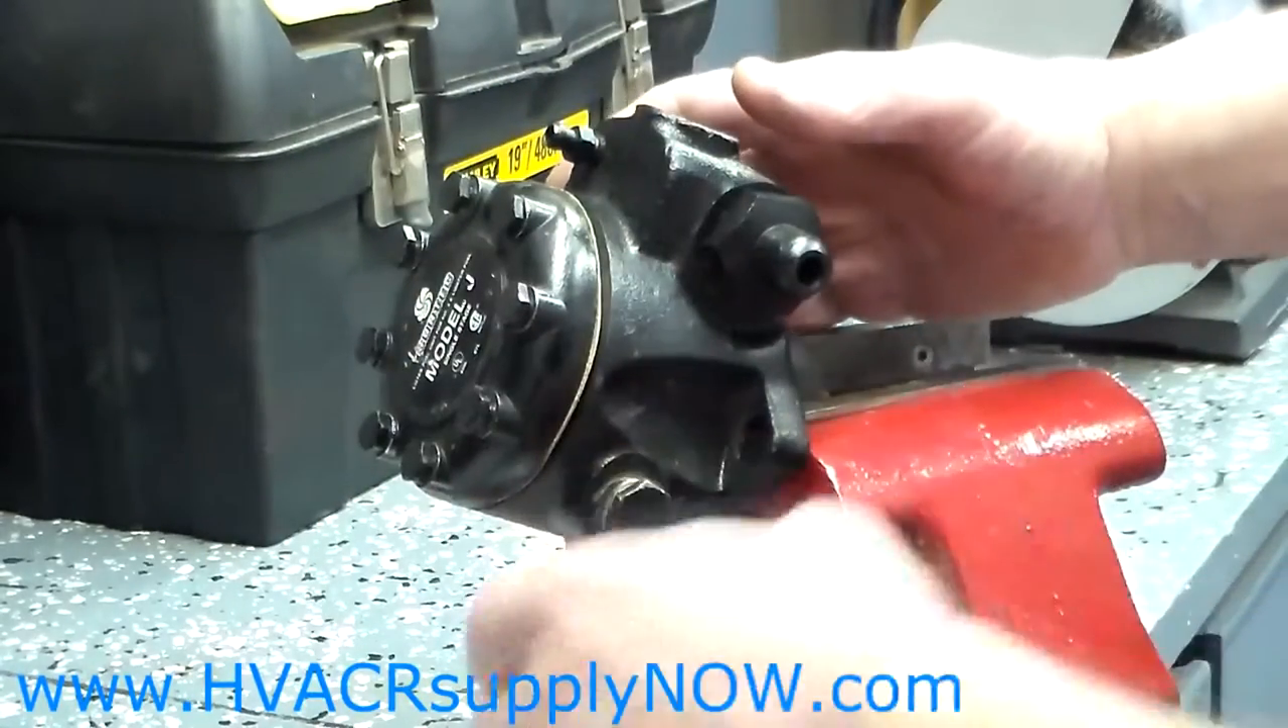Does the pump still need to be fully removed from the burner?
No.